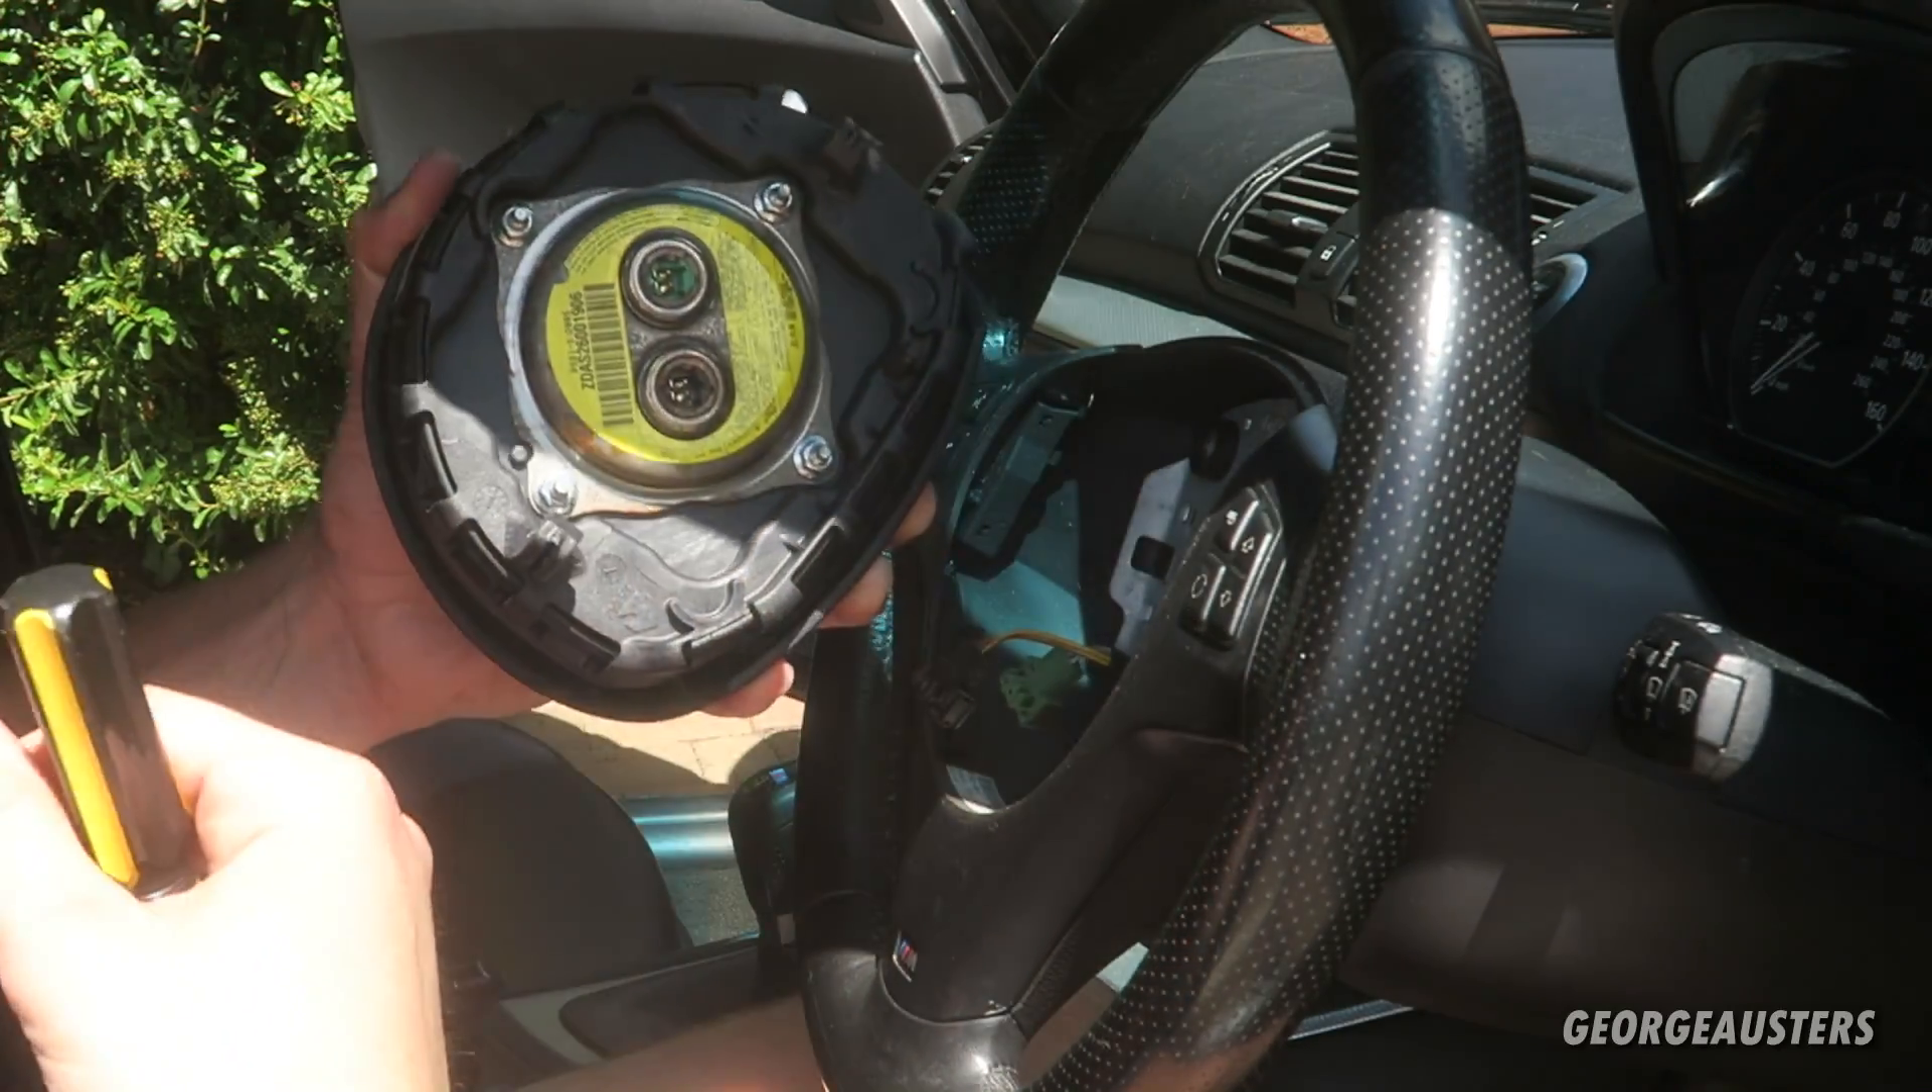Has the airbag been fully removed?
Yes.